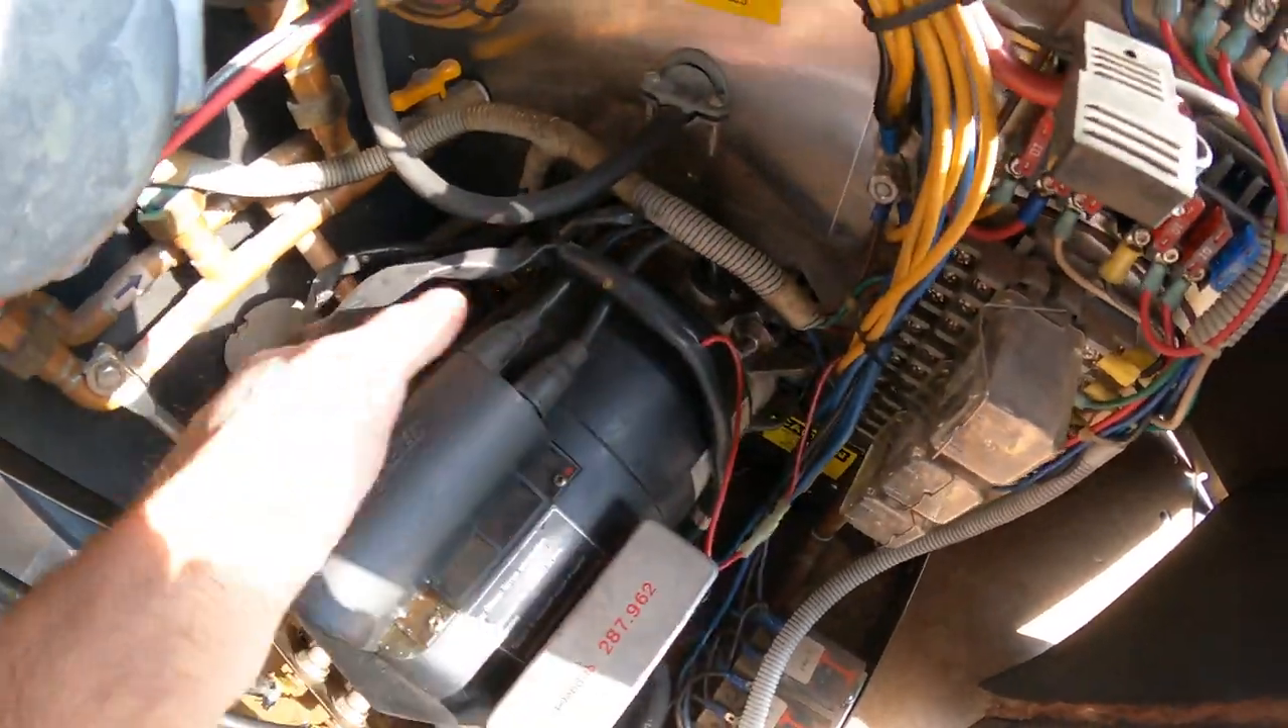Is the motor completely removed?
No.